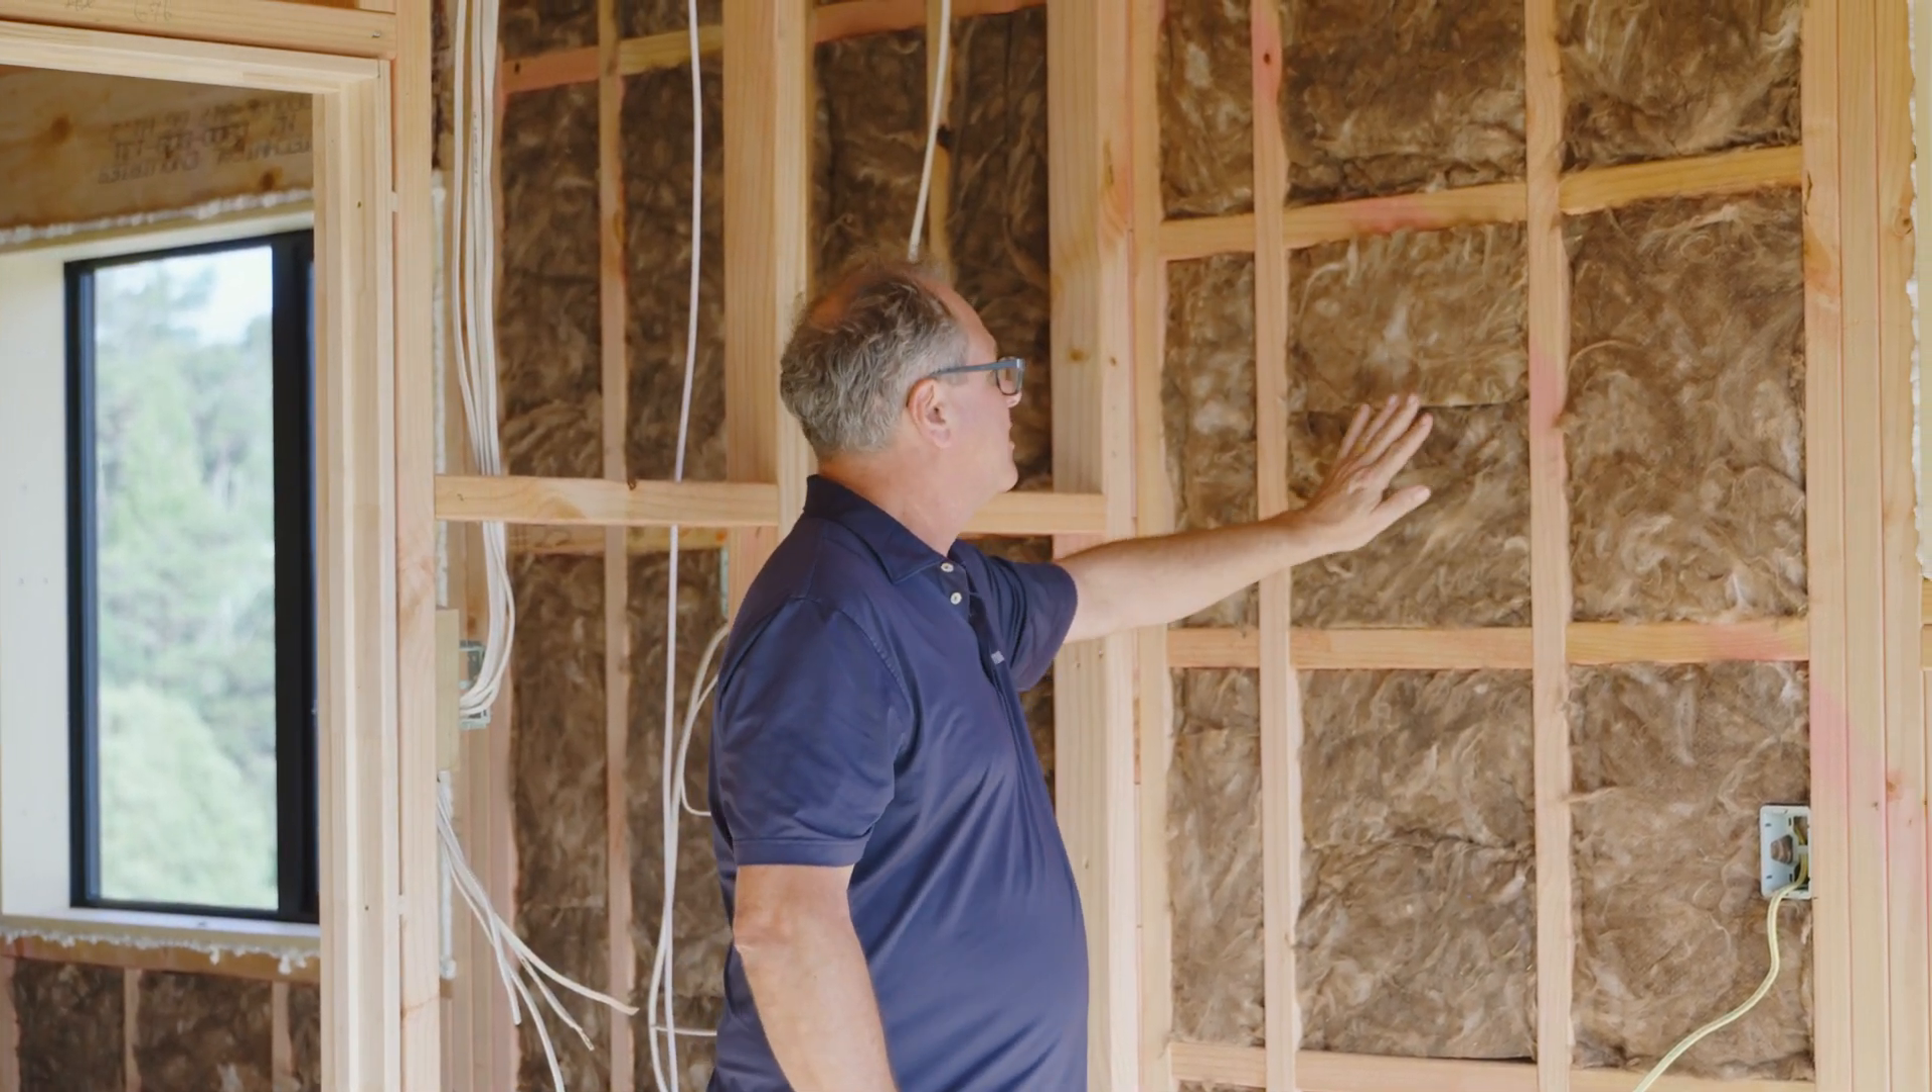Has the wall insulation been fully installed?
Yes.